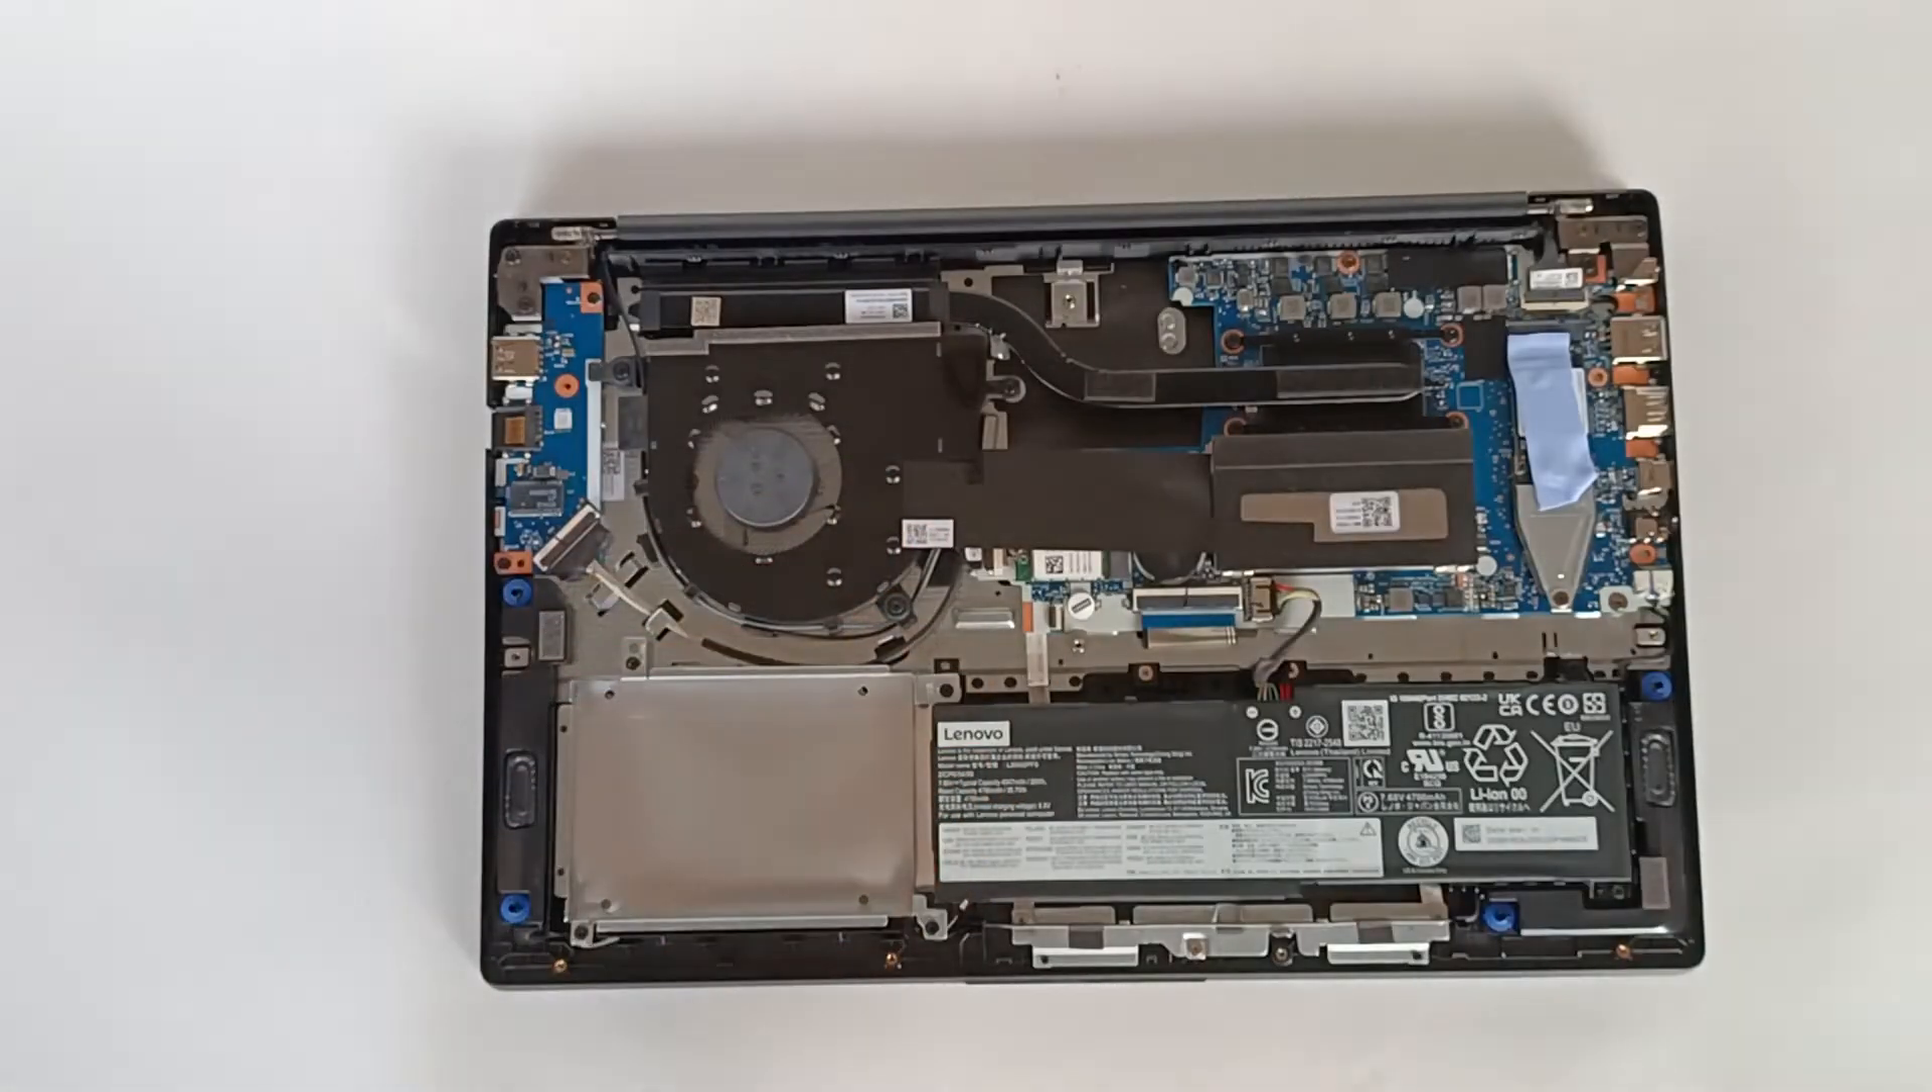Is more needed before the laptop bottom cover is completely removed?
No.